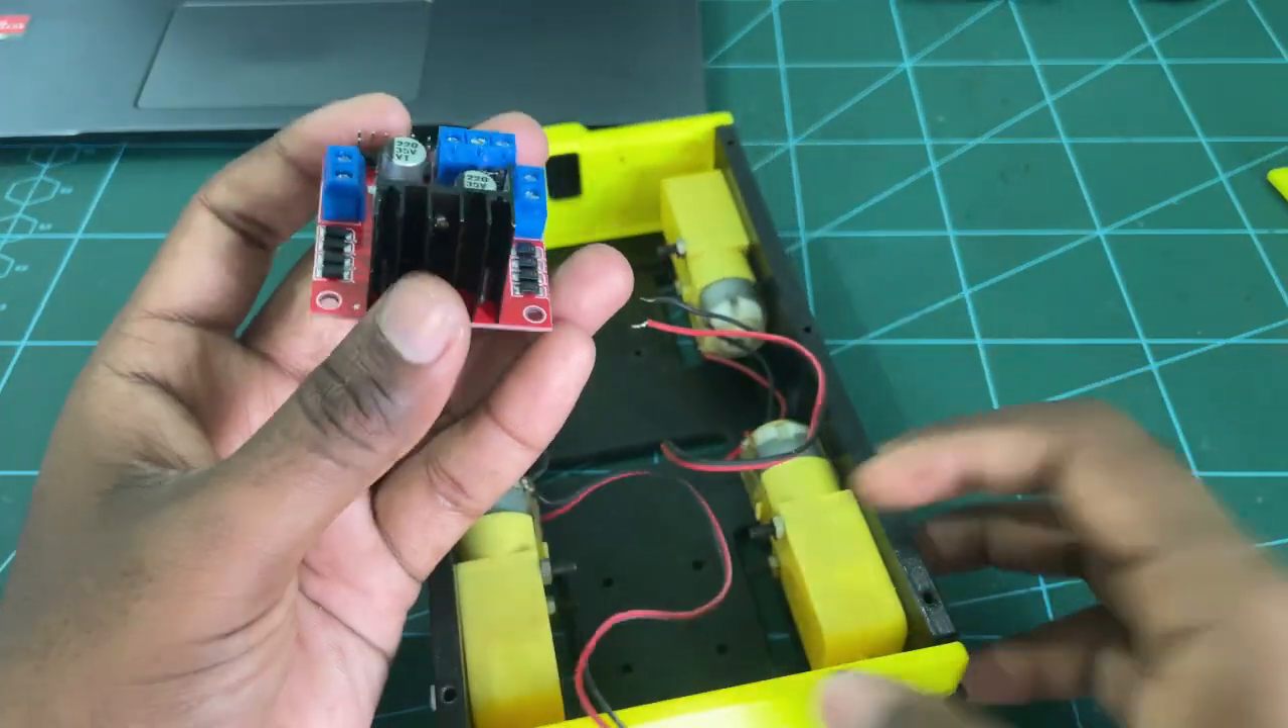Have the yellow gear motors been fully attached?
Yes.